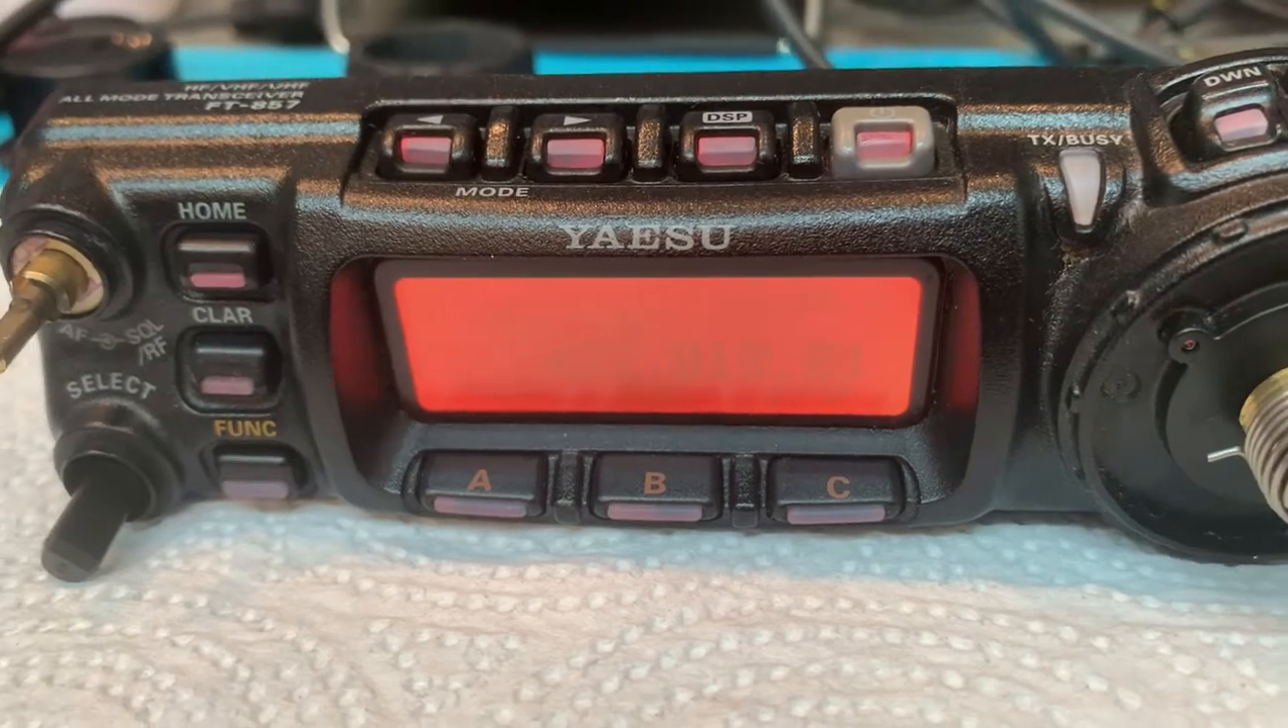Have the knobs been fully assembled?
No.